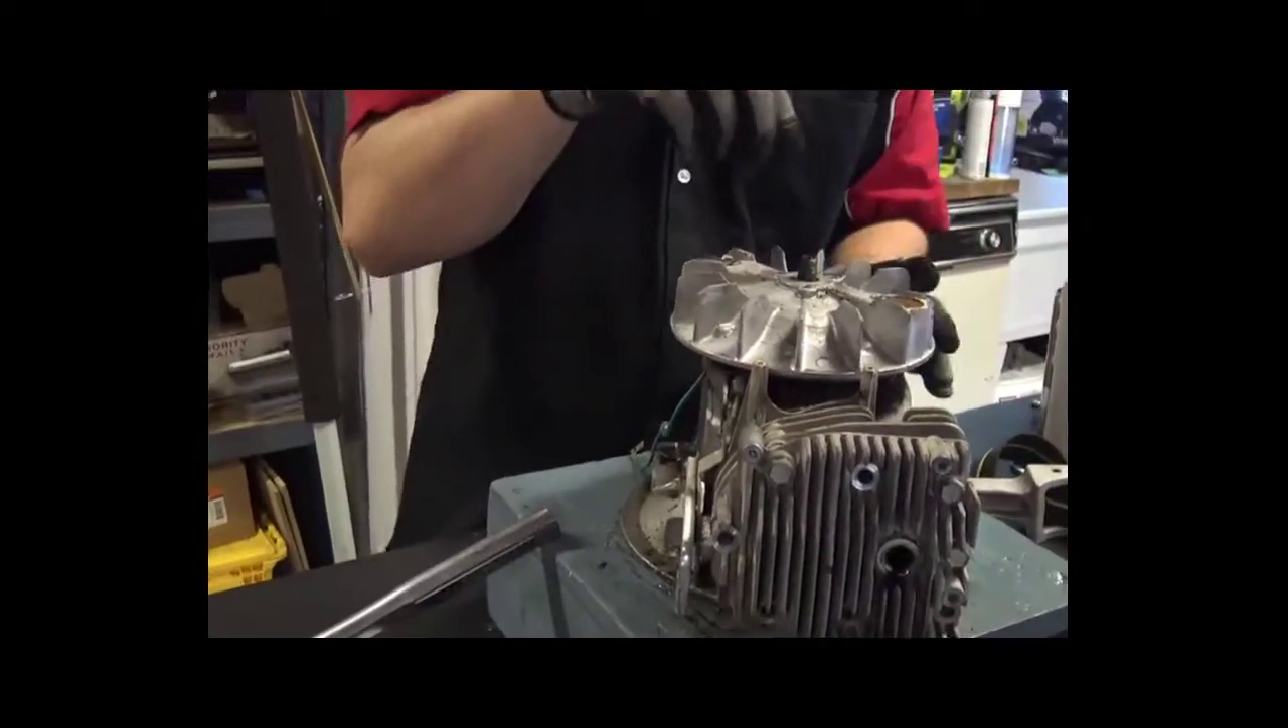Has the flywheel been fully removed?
No.